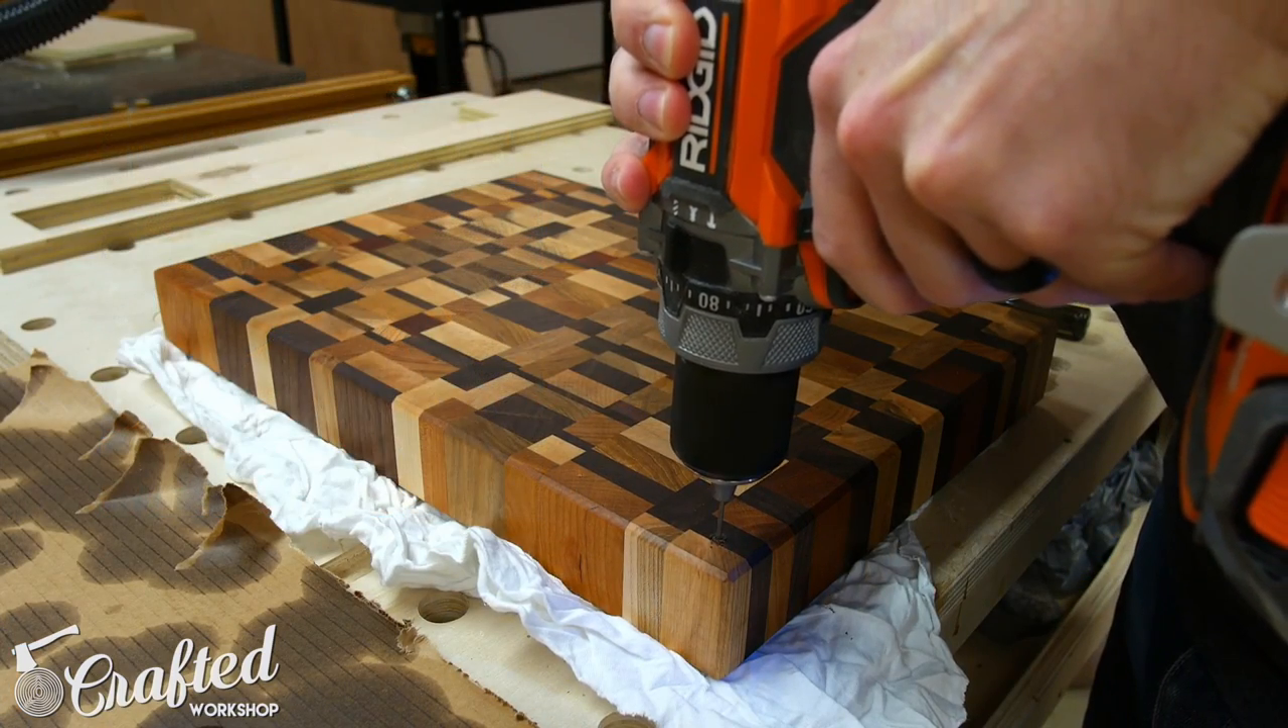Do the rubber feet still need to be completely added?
Yes.